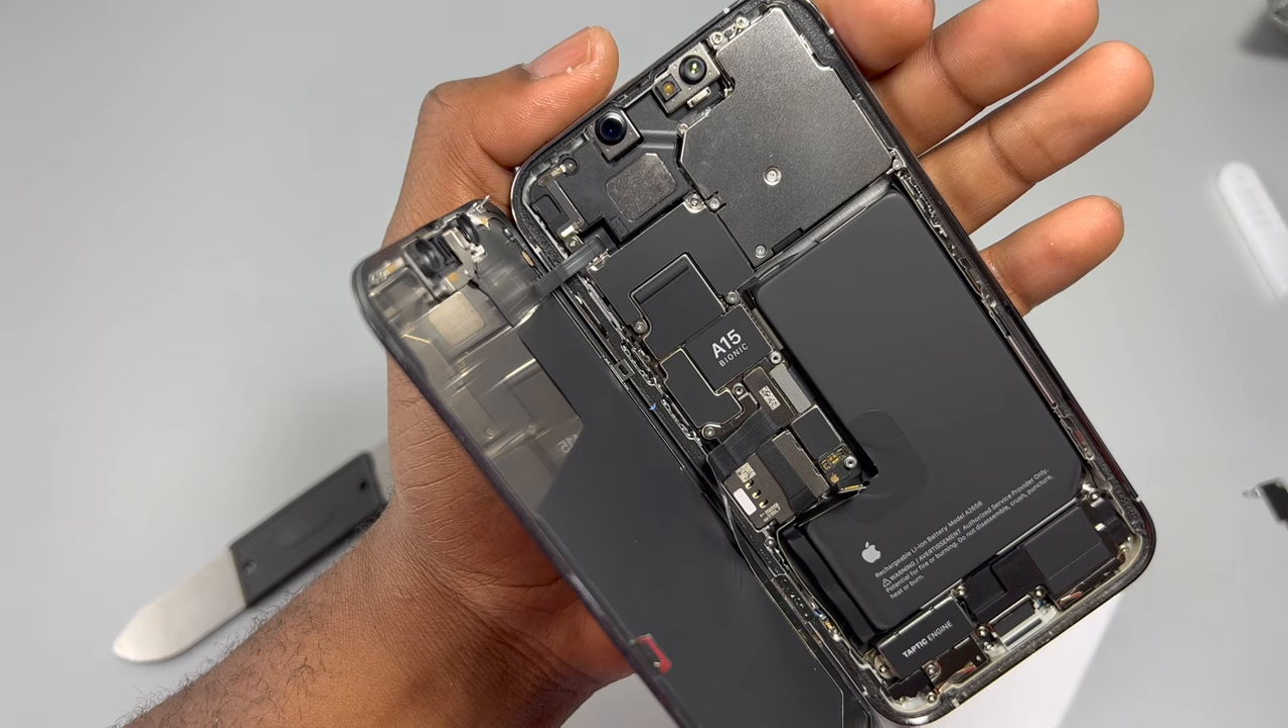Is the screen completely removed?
No.